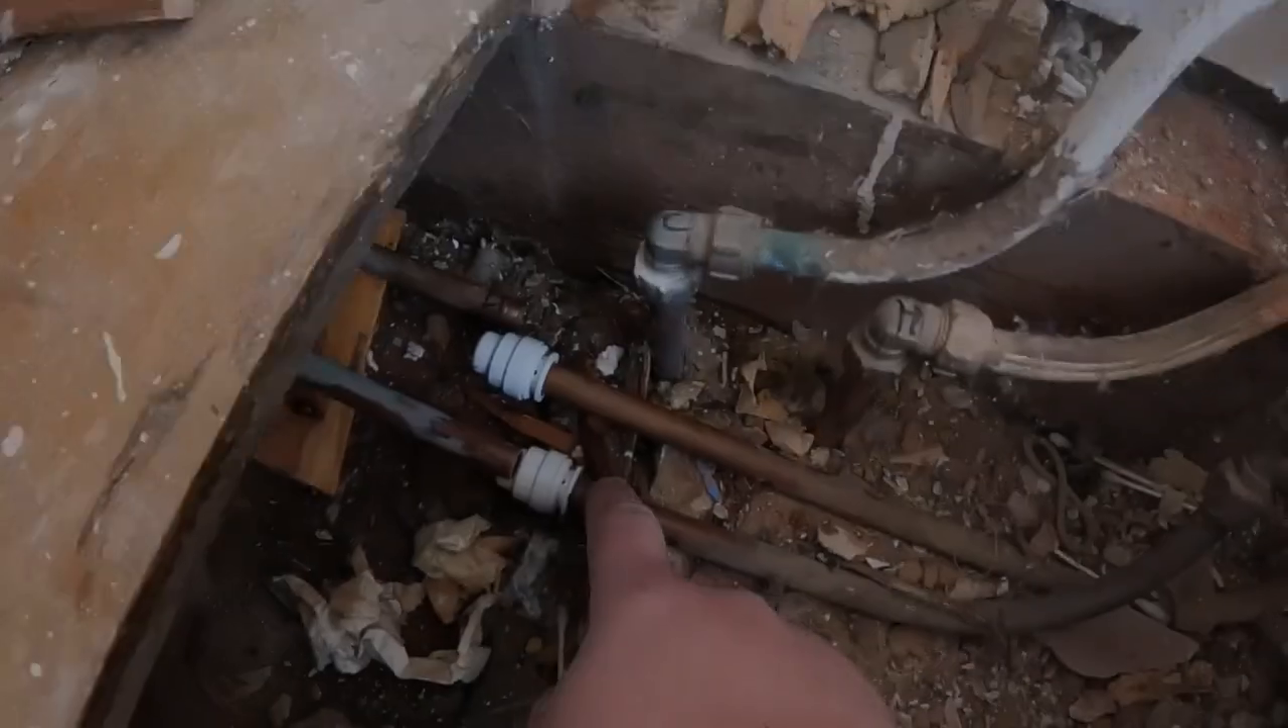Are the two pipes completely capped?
Yes.